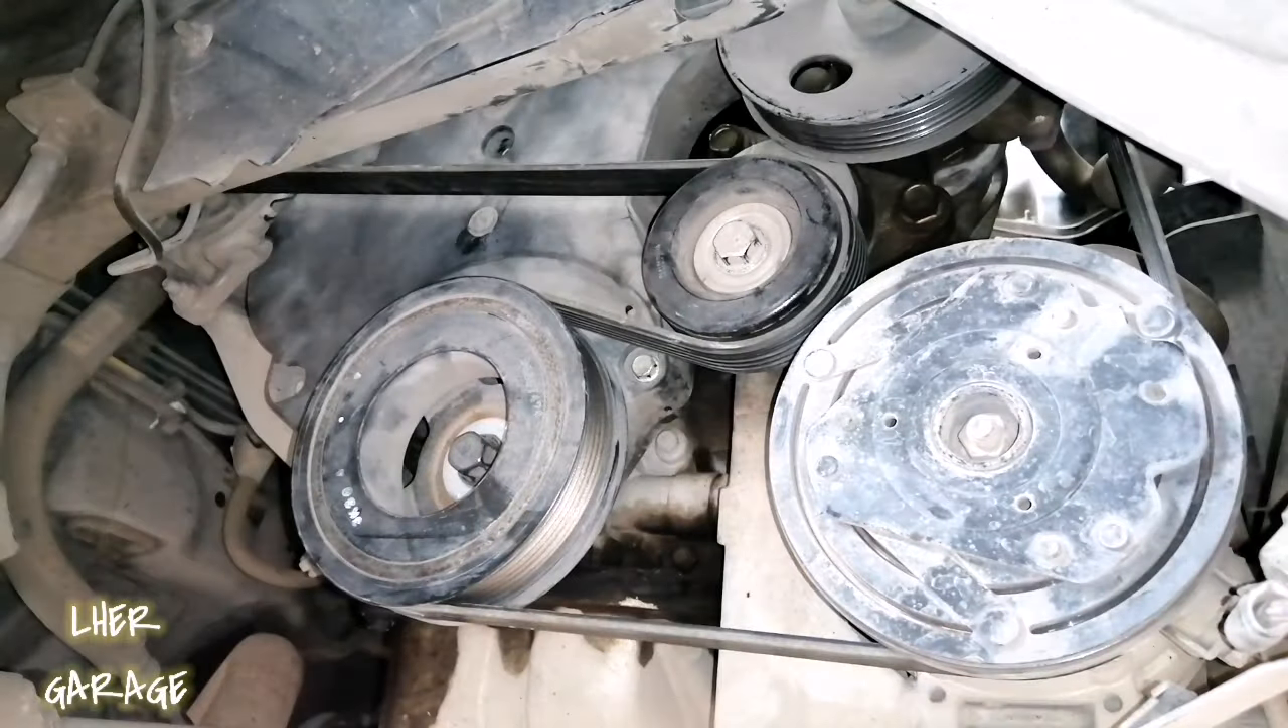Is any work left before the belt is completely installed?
No.